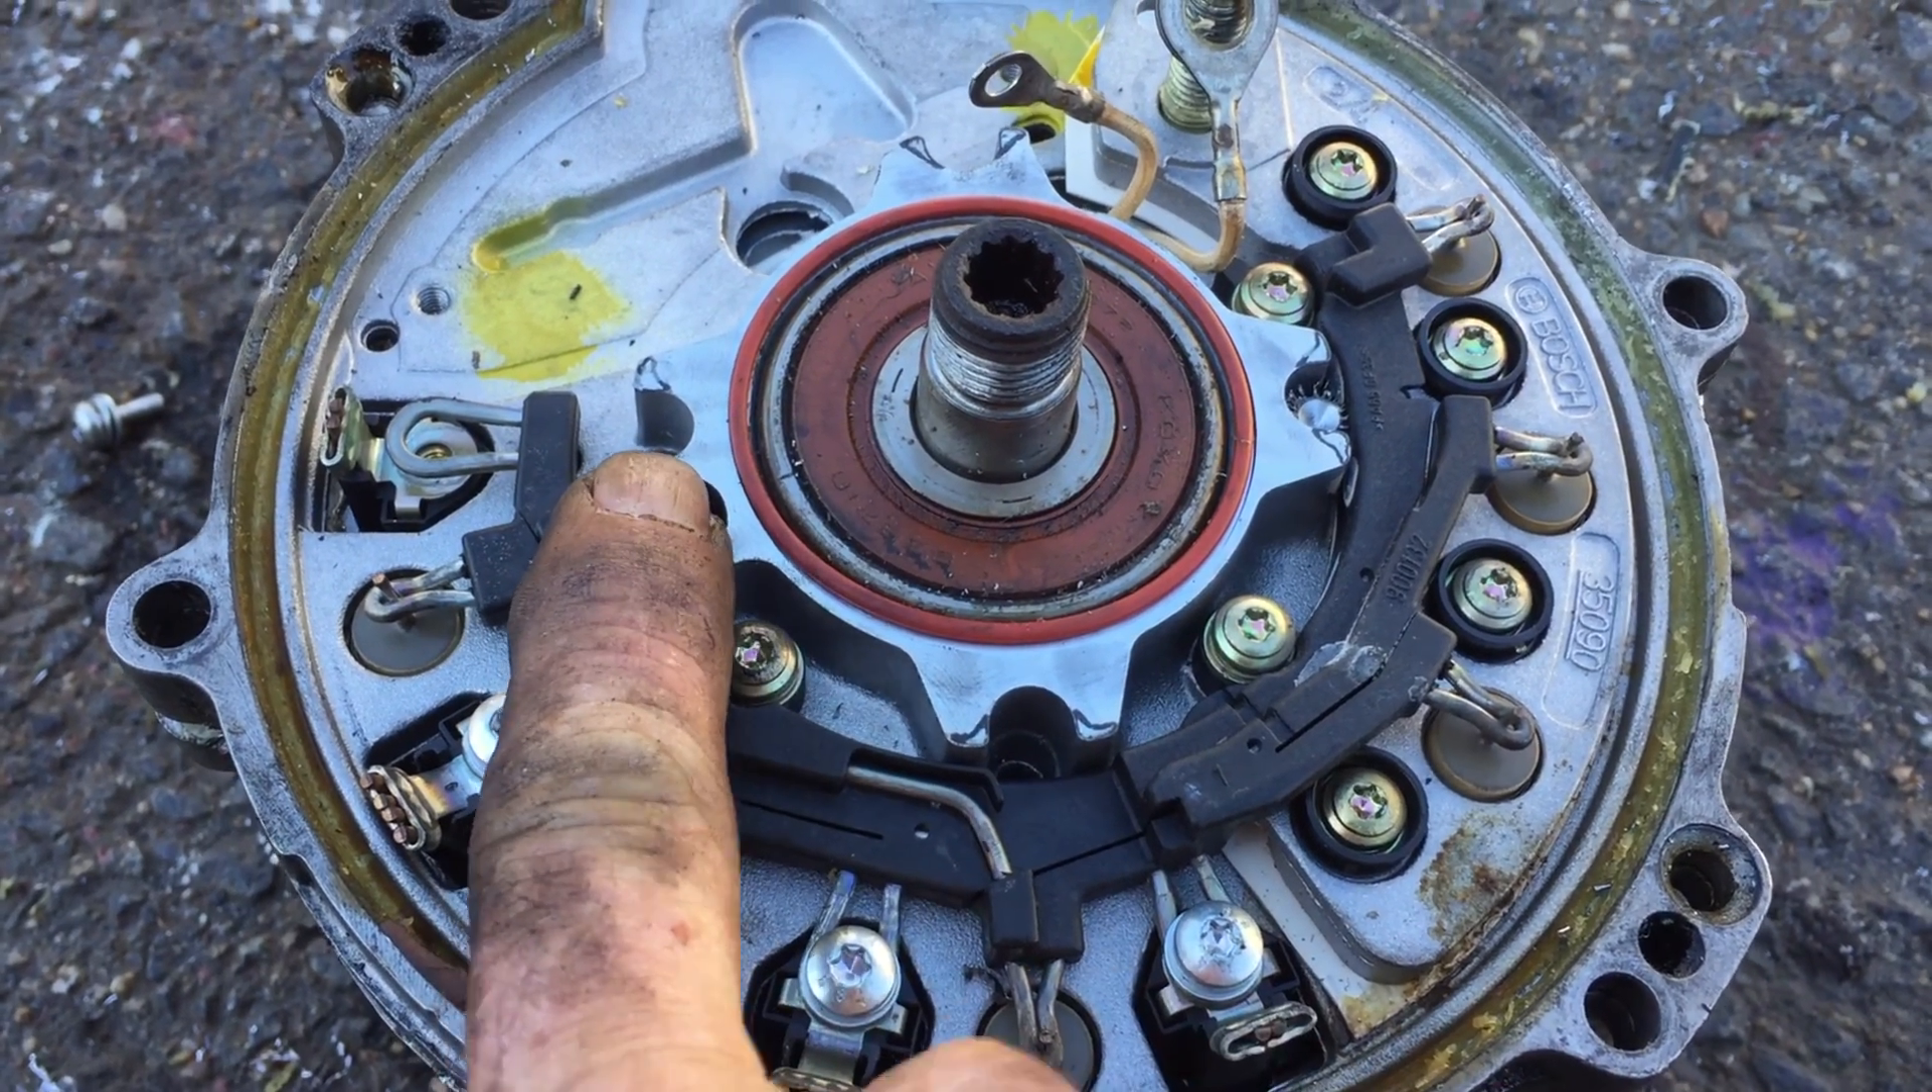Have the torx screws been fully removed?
No.